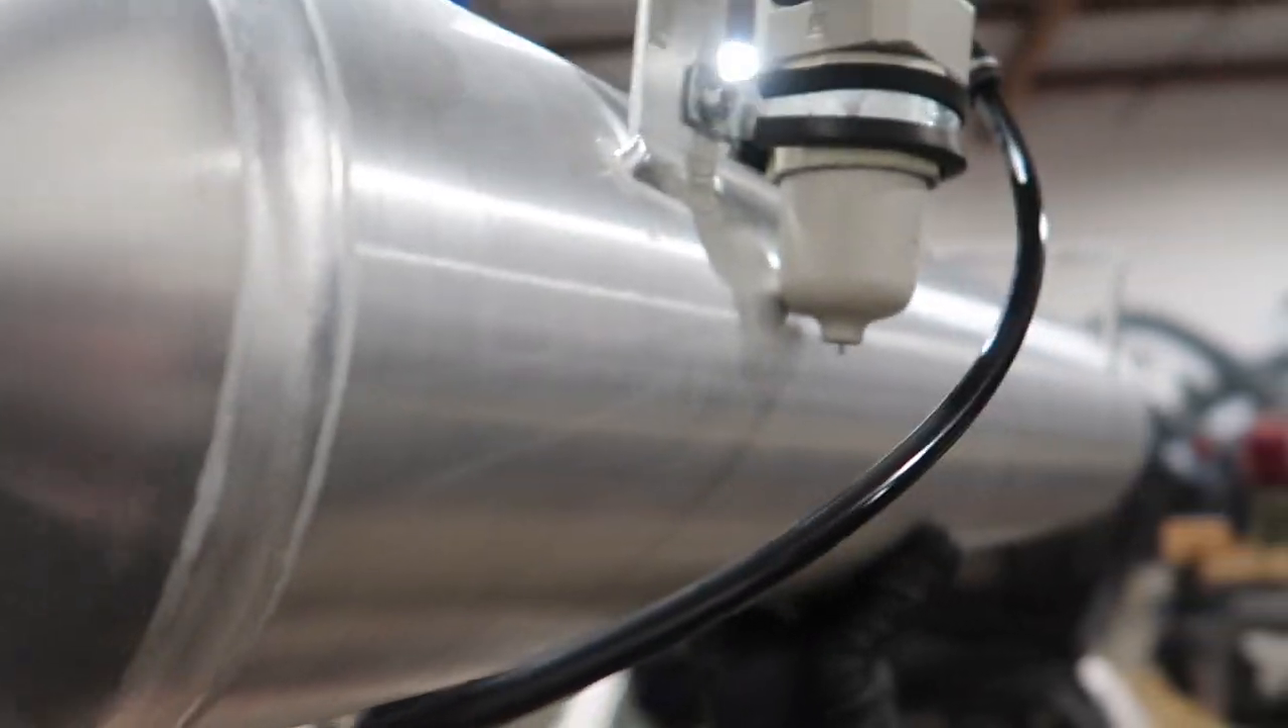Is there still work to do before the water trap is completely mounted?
No.